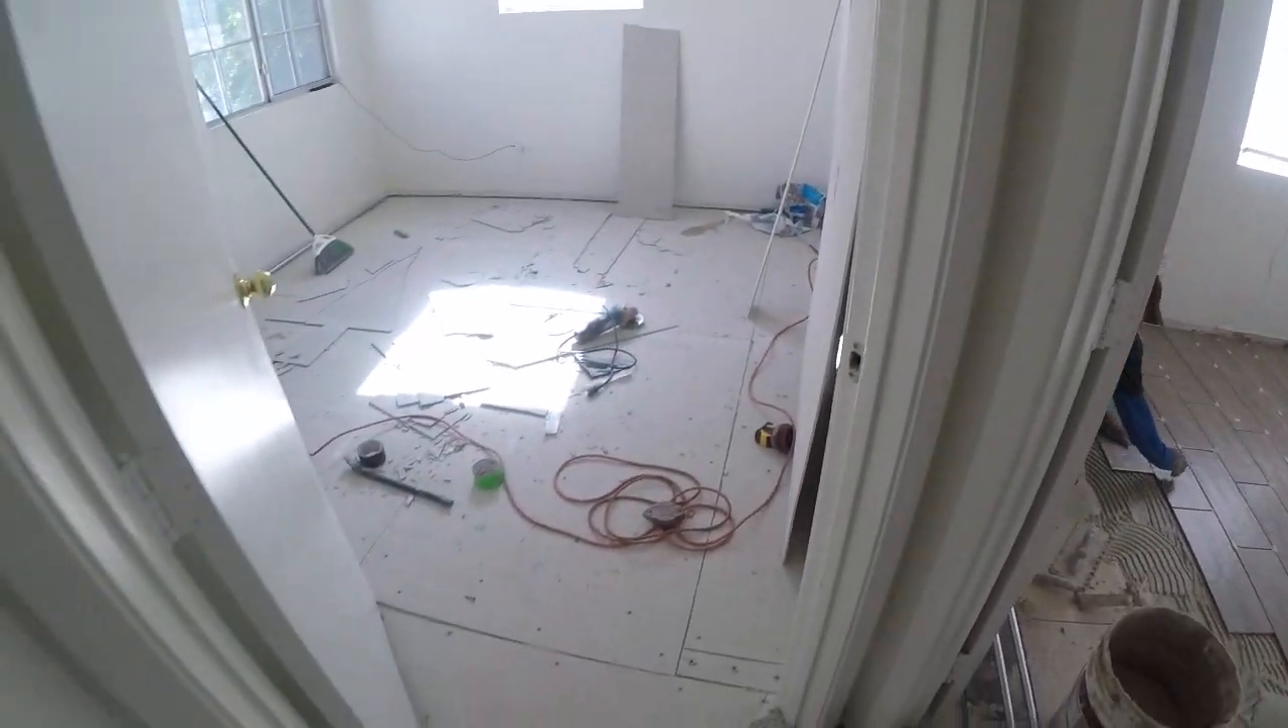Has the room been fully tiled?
No.